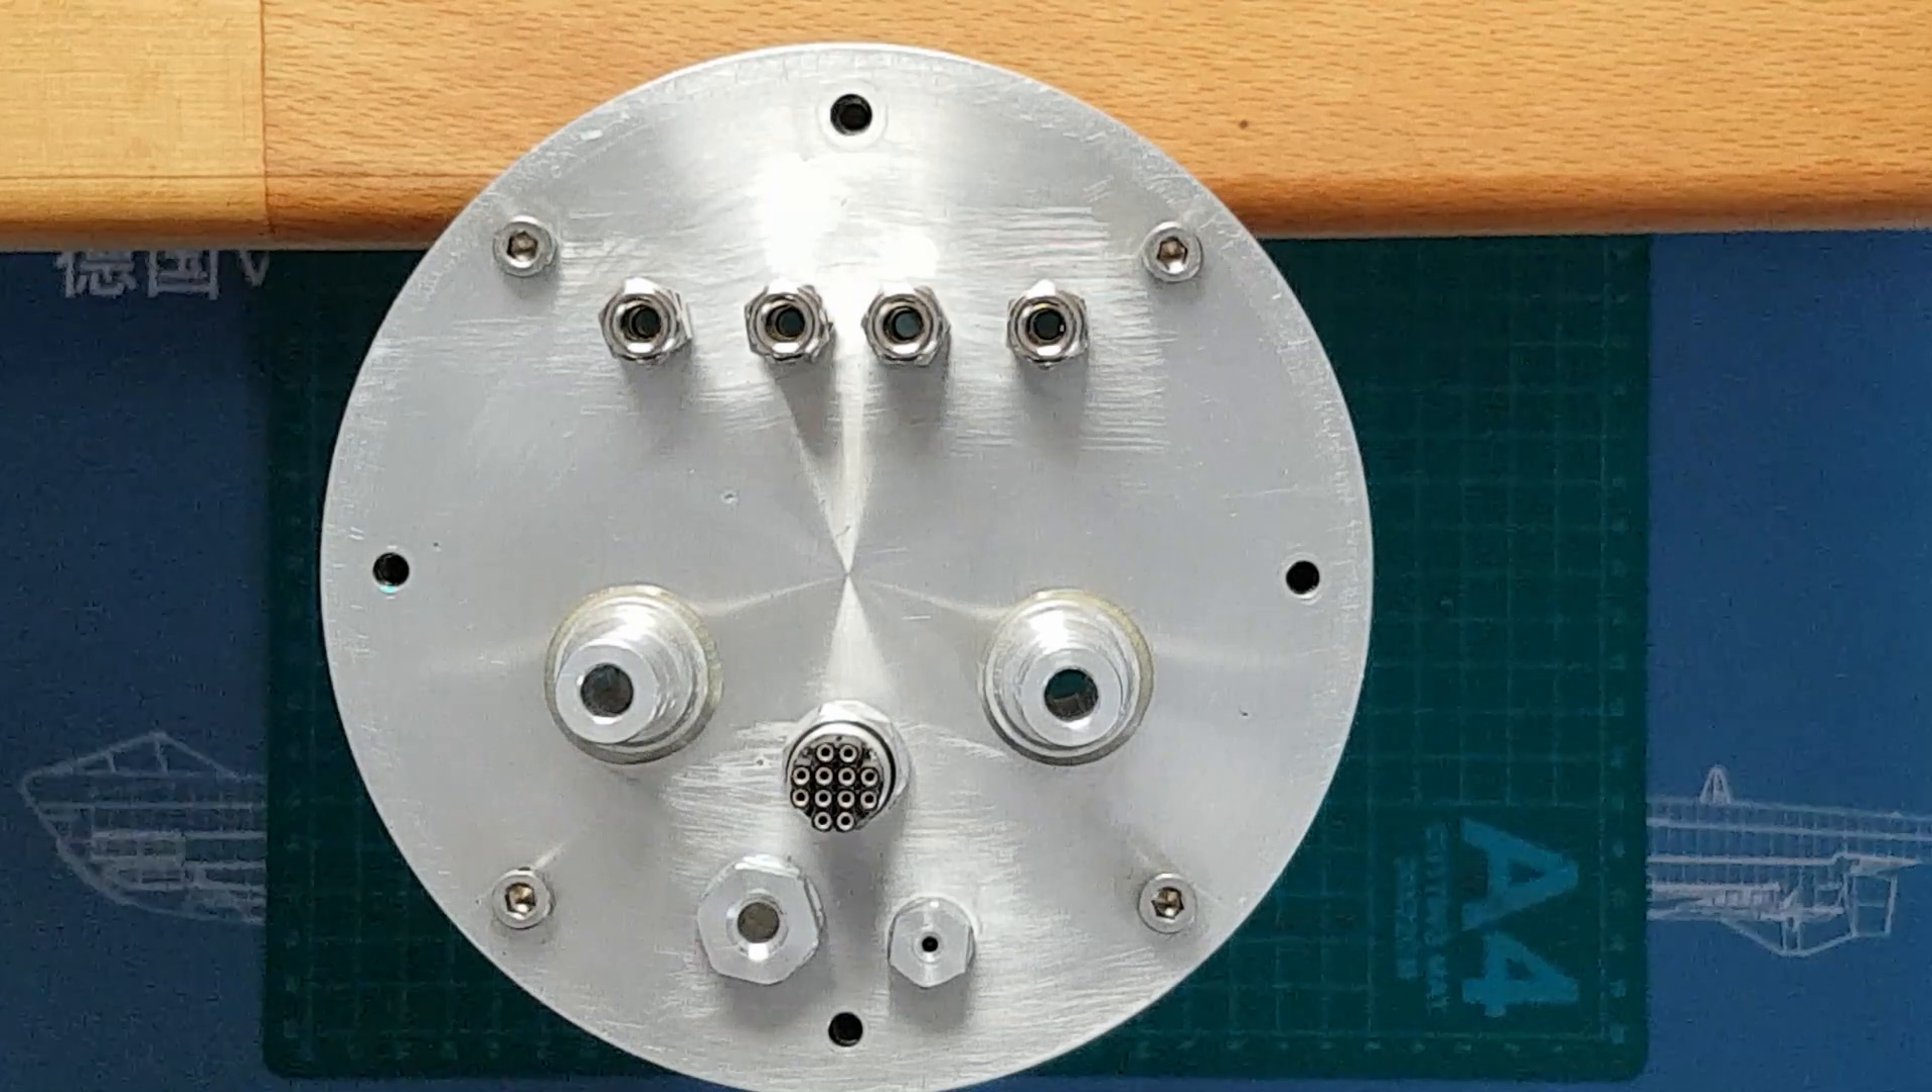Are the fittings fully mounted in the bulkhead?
Yes.